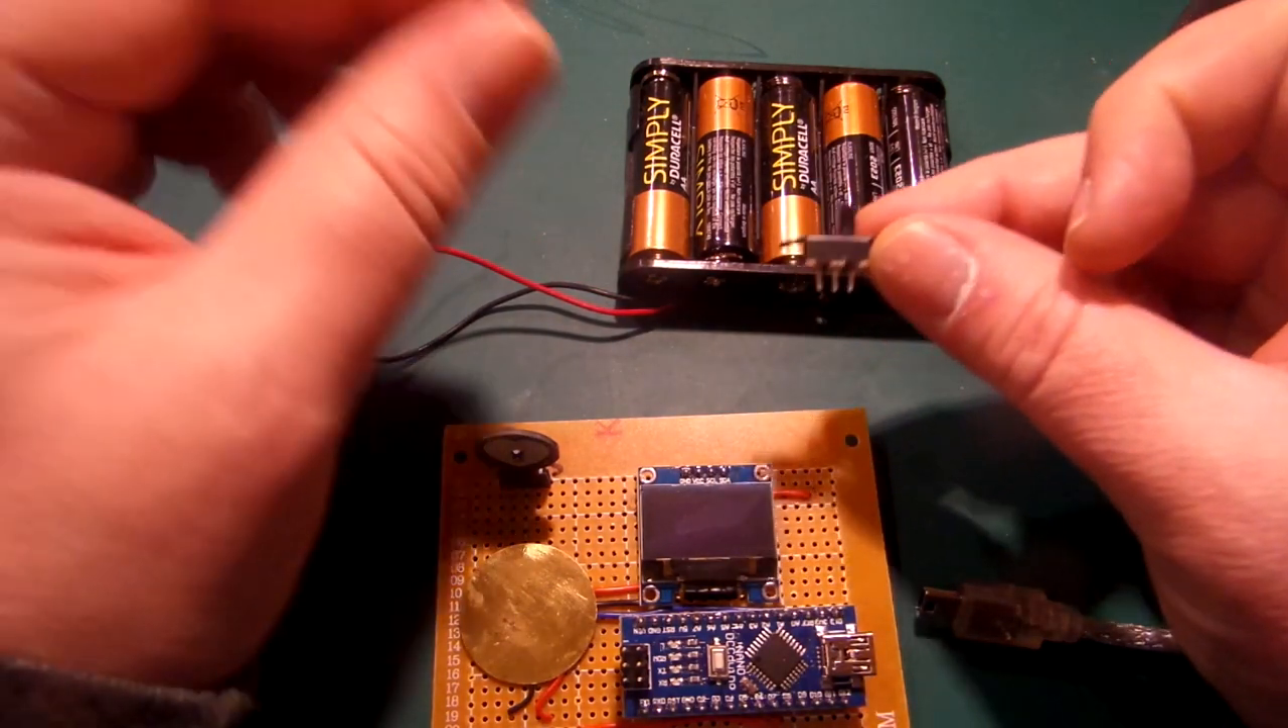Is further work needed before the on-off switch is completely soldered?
Yes.